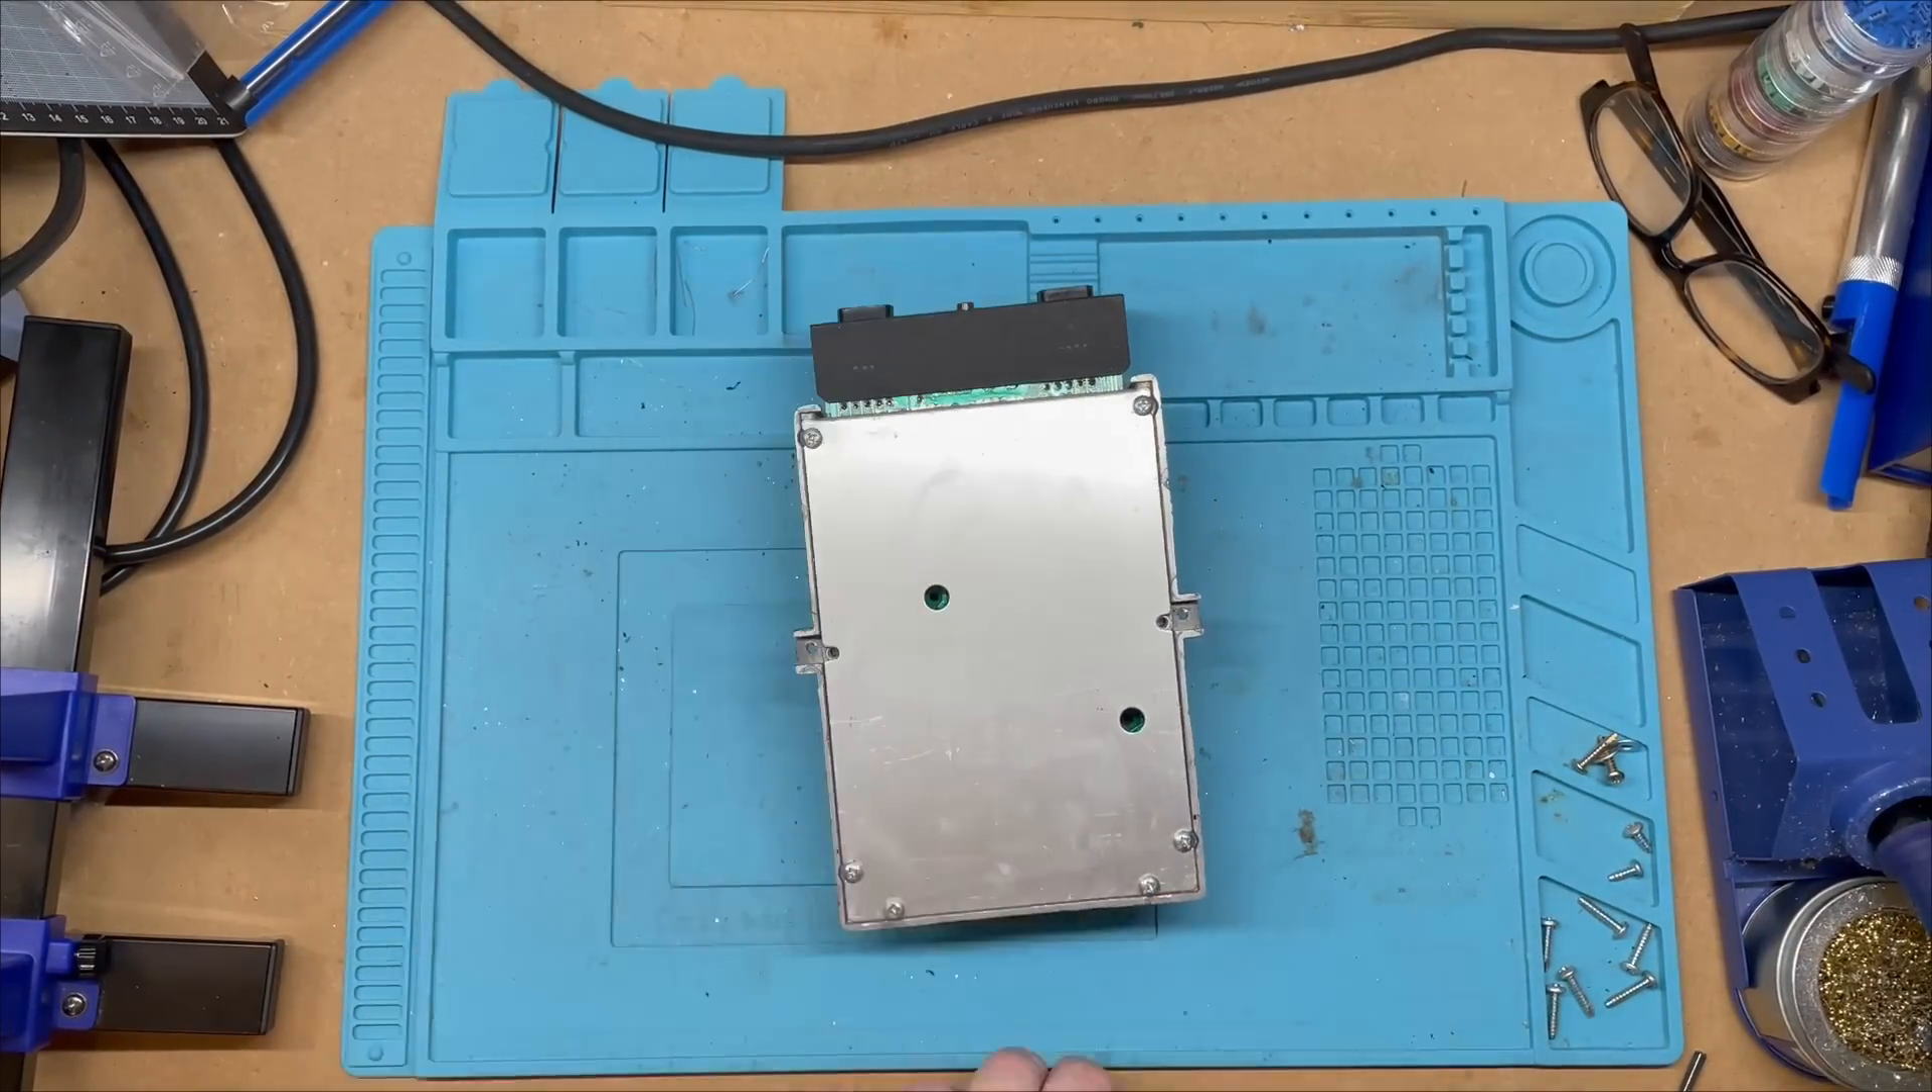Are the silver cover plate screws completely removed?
No.